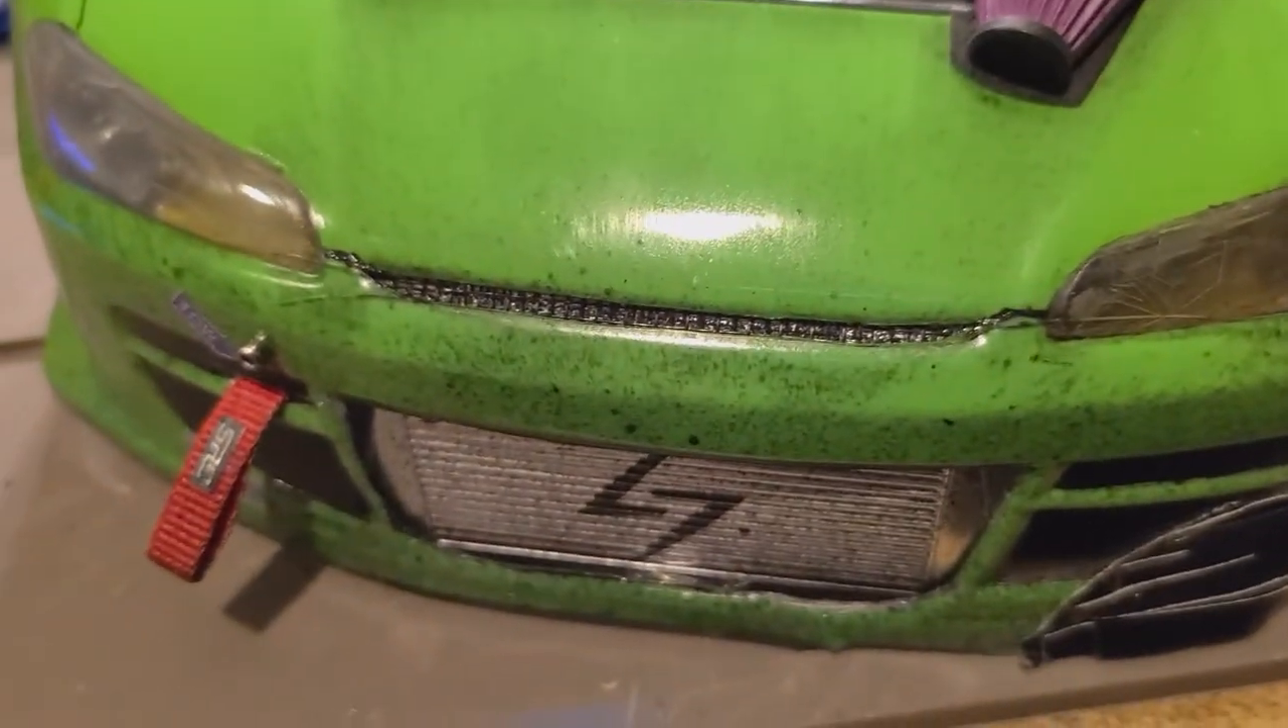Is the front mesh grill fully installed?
Yes.